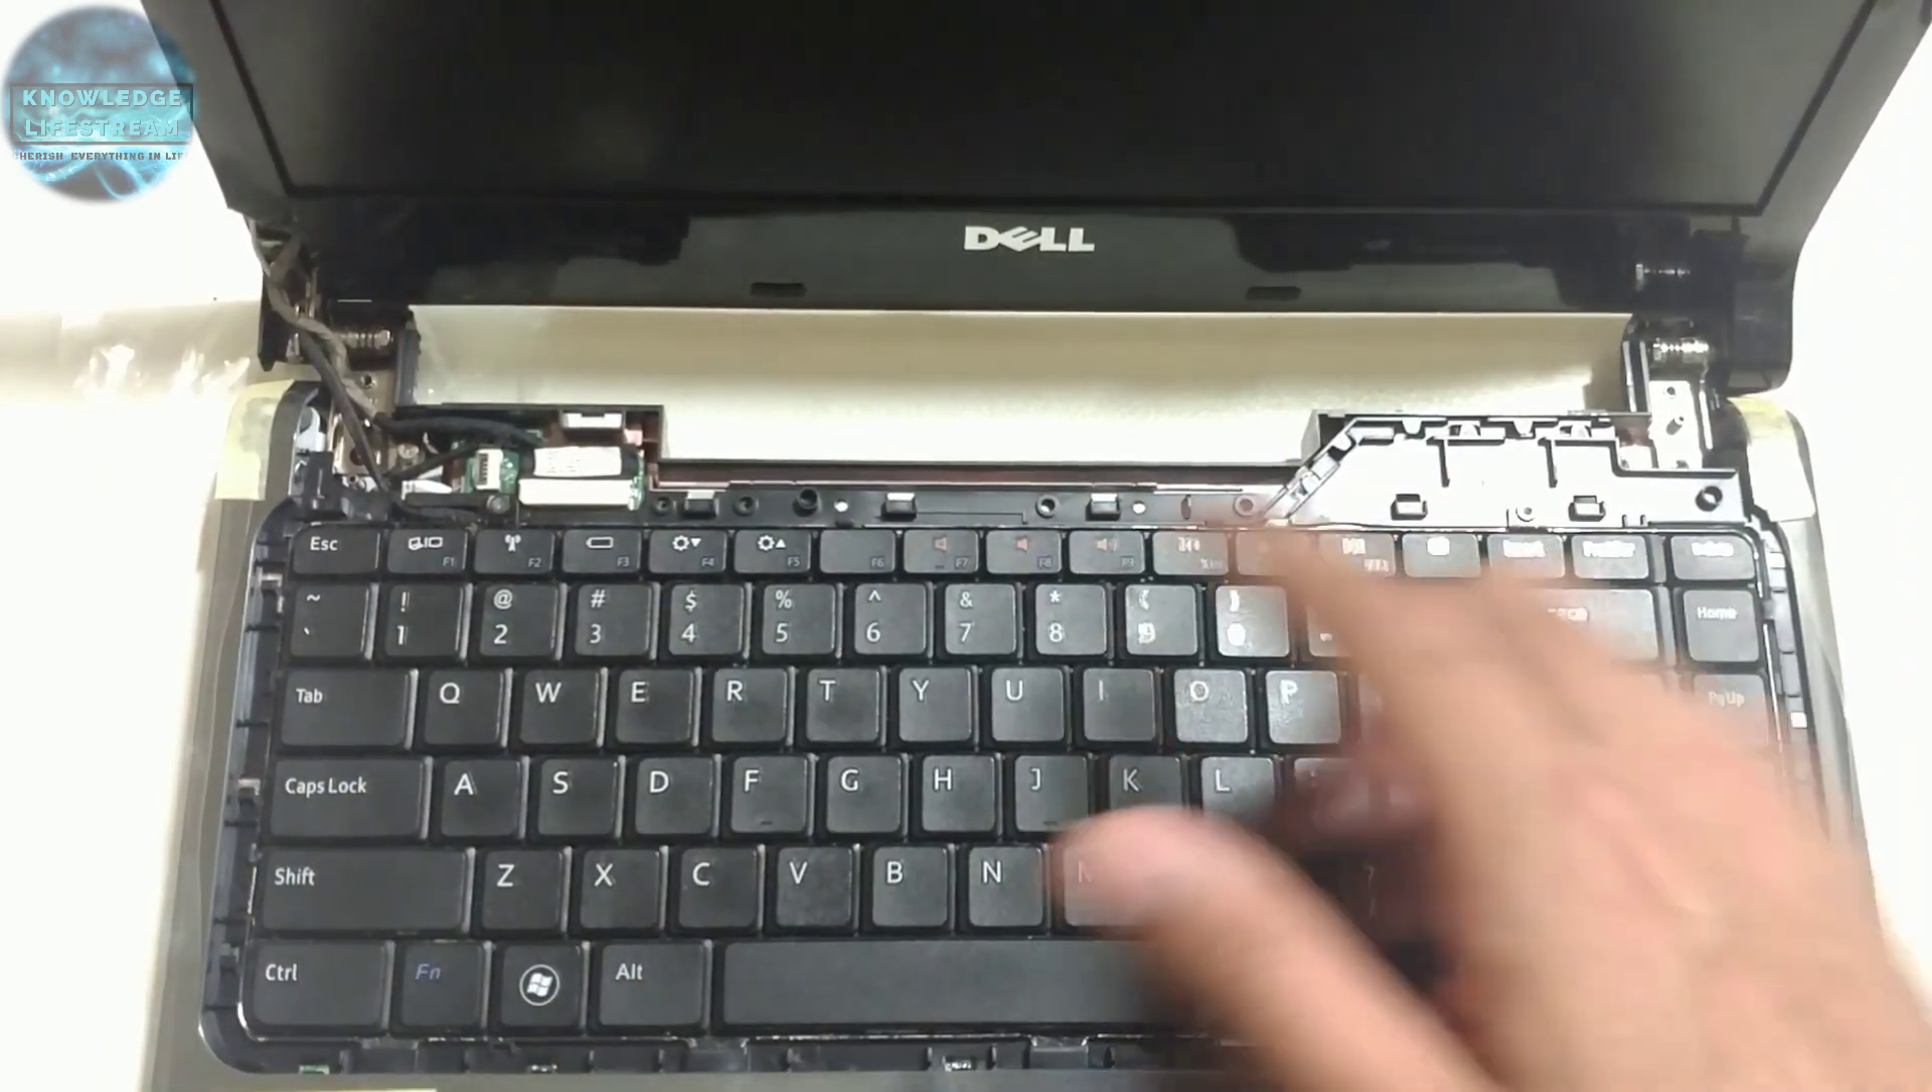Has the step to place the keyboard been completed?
Yes.